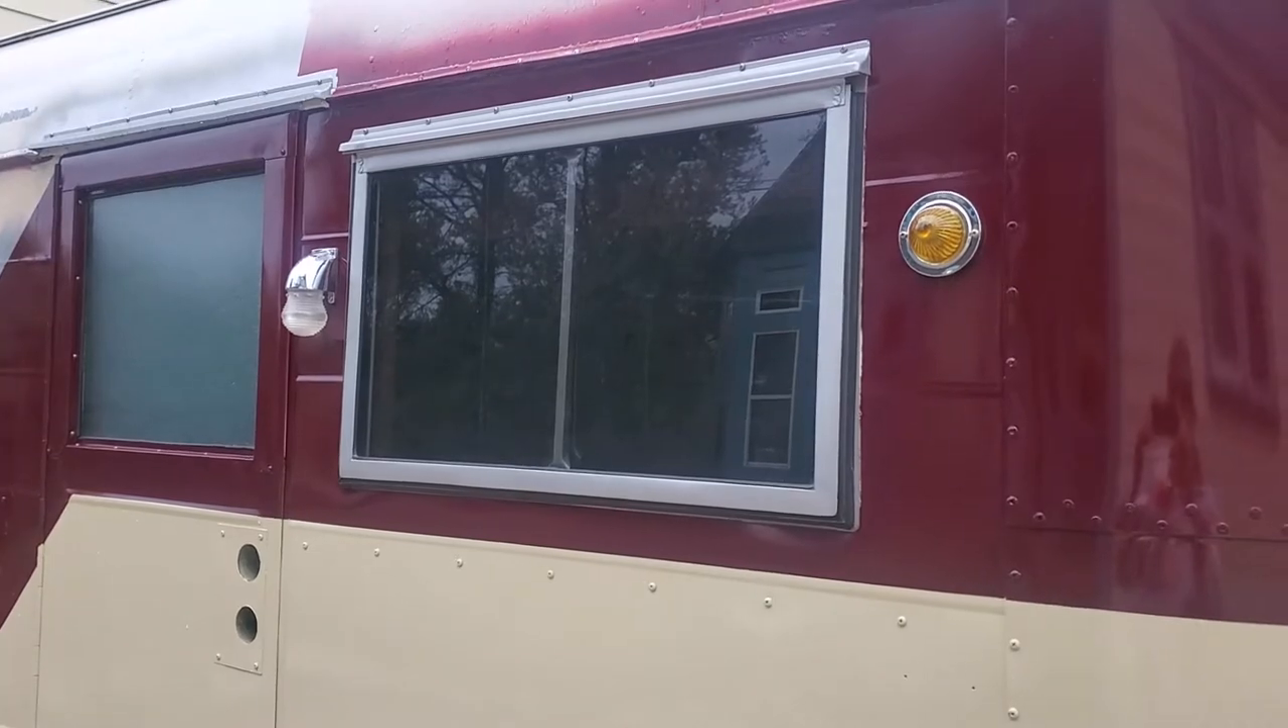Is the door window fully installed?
Yes.